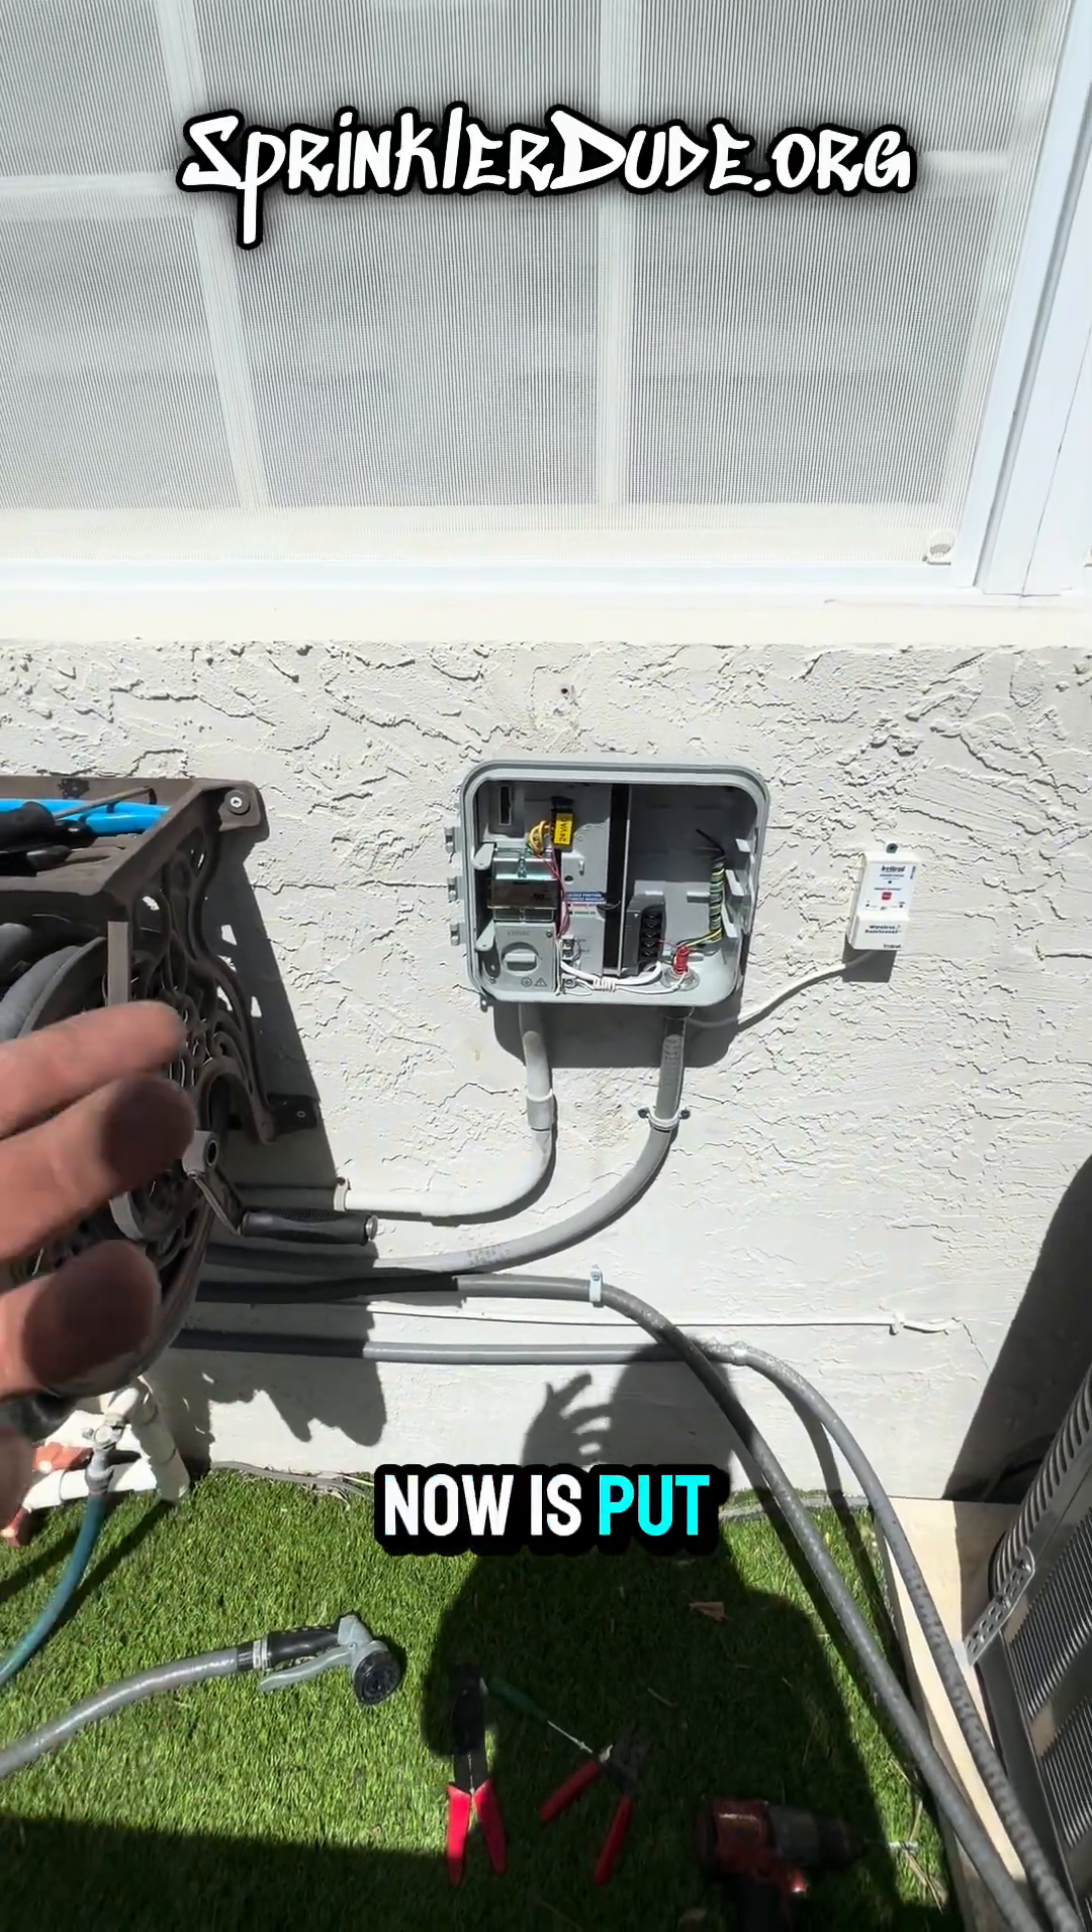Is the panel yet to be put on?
Yes.